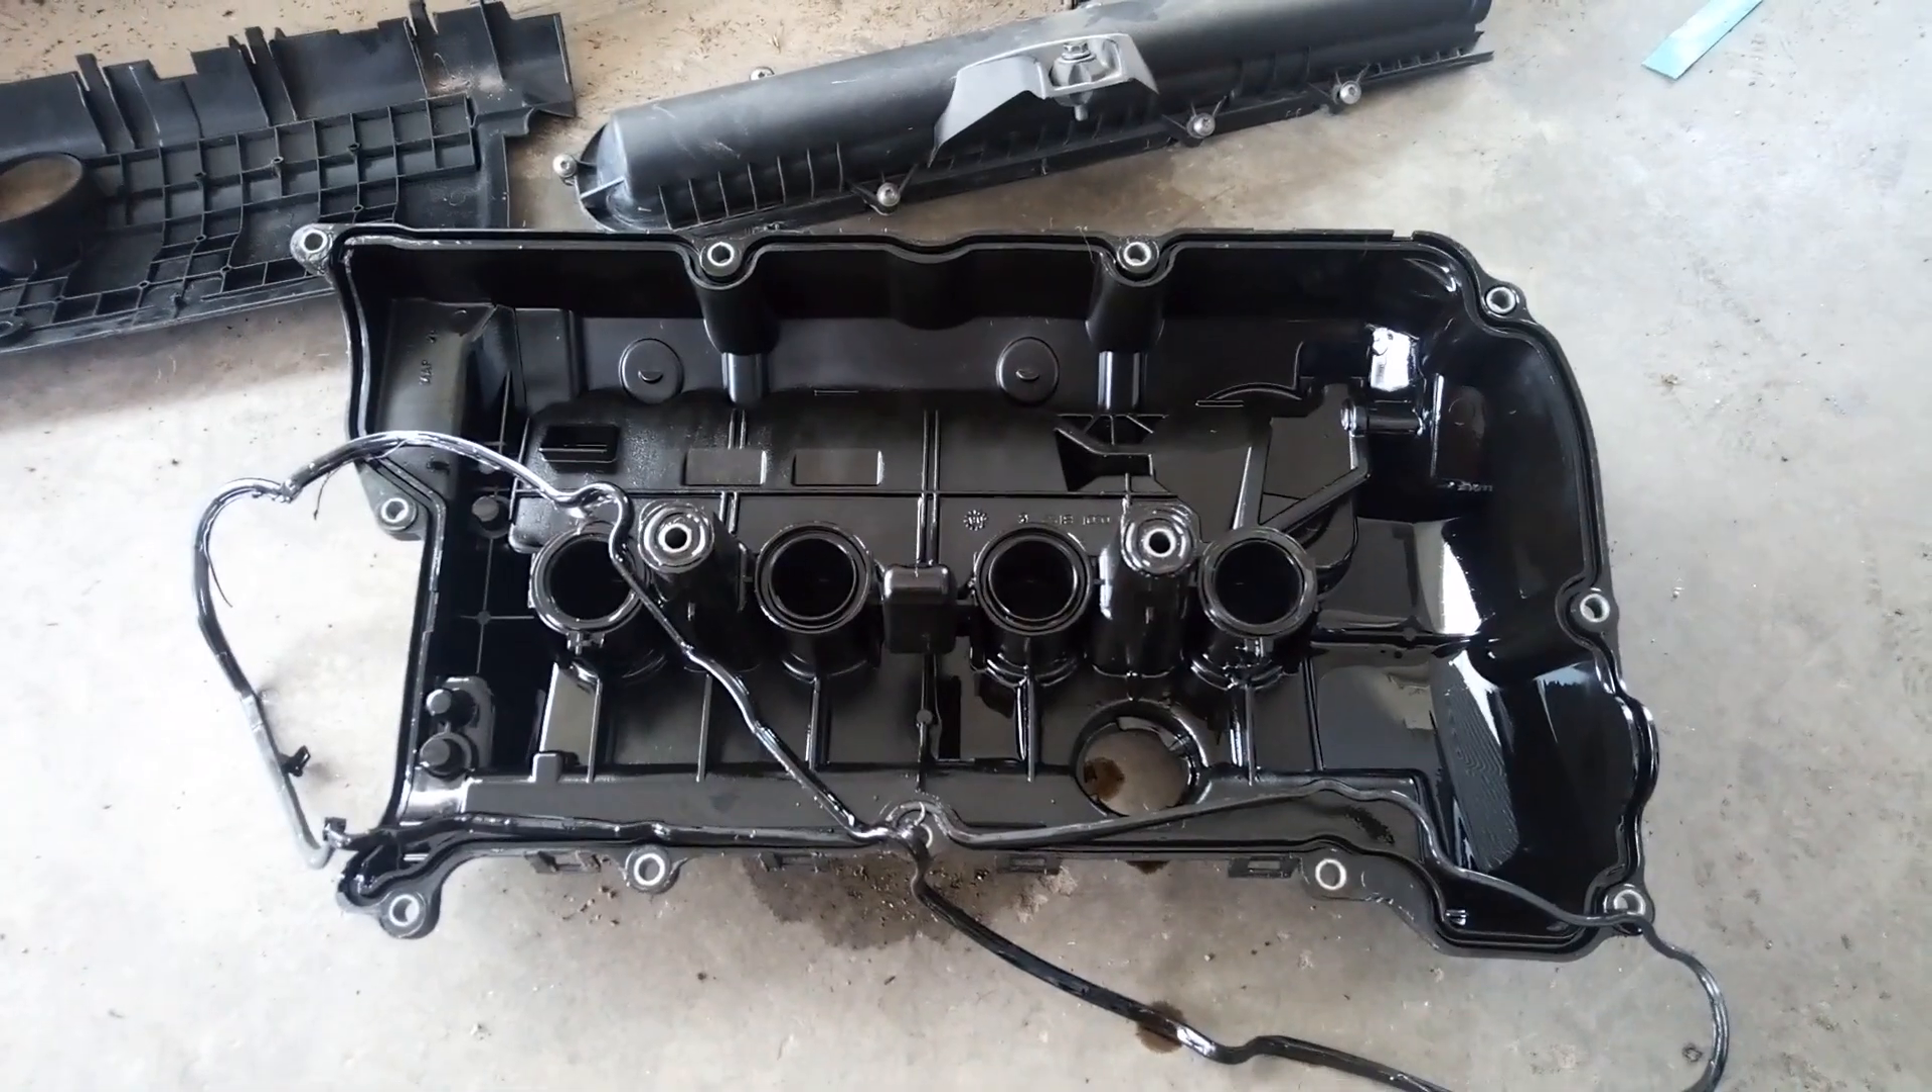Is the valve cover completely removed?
Yes.